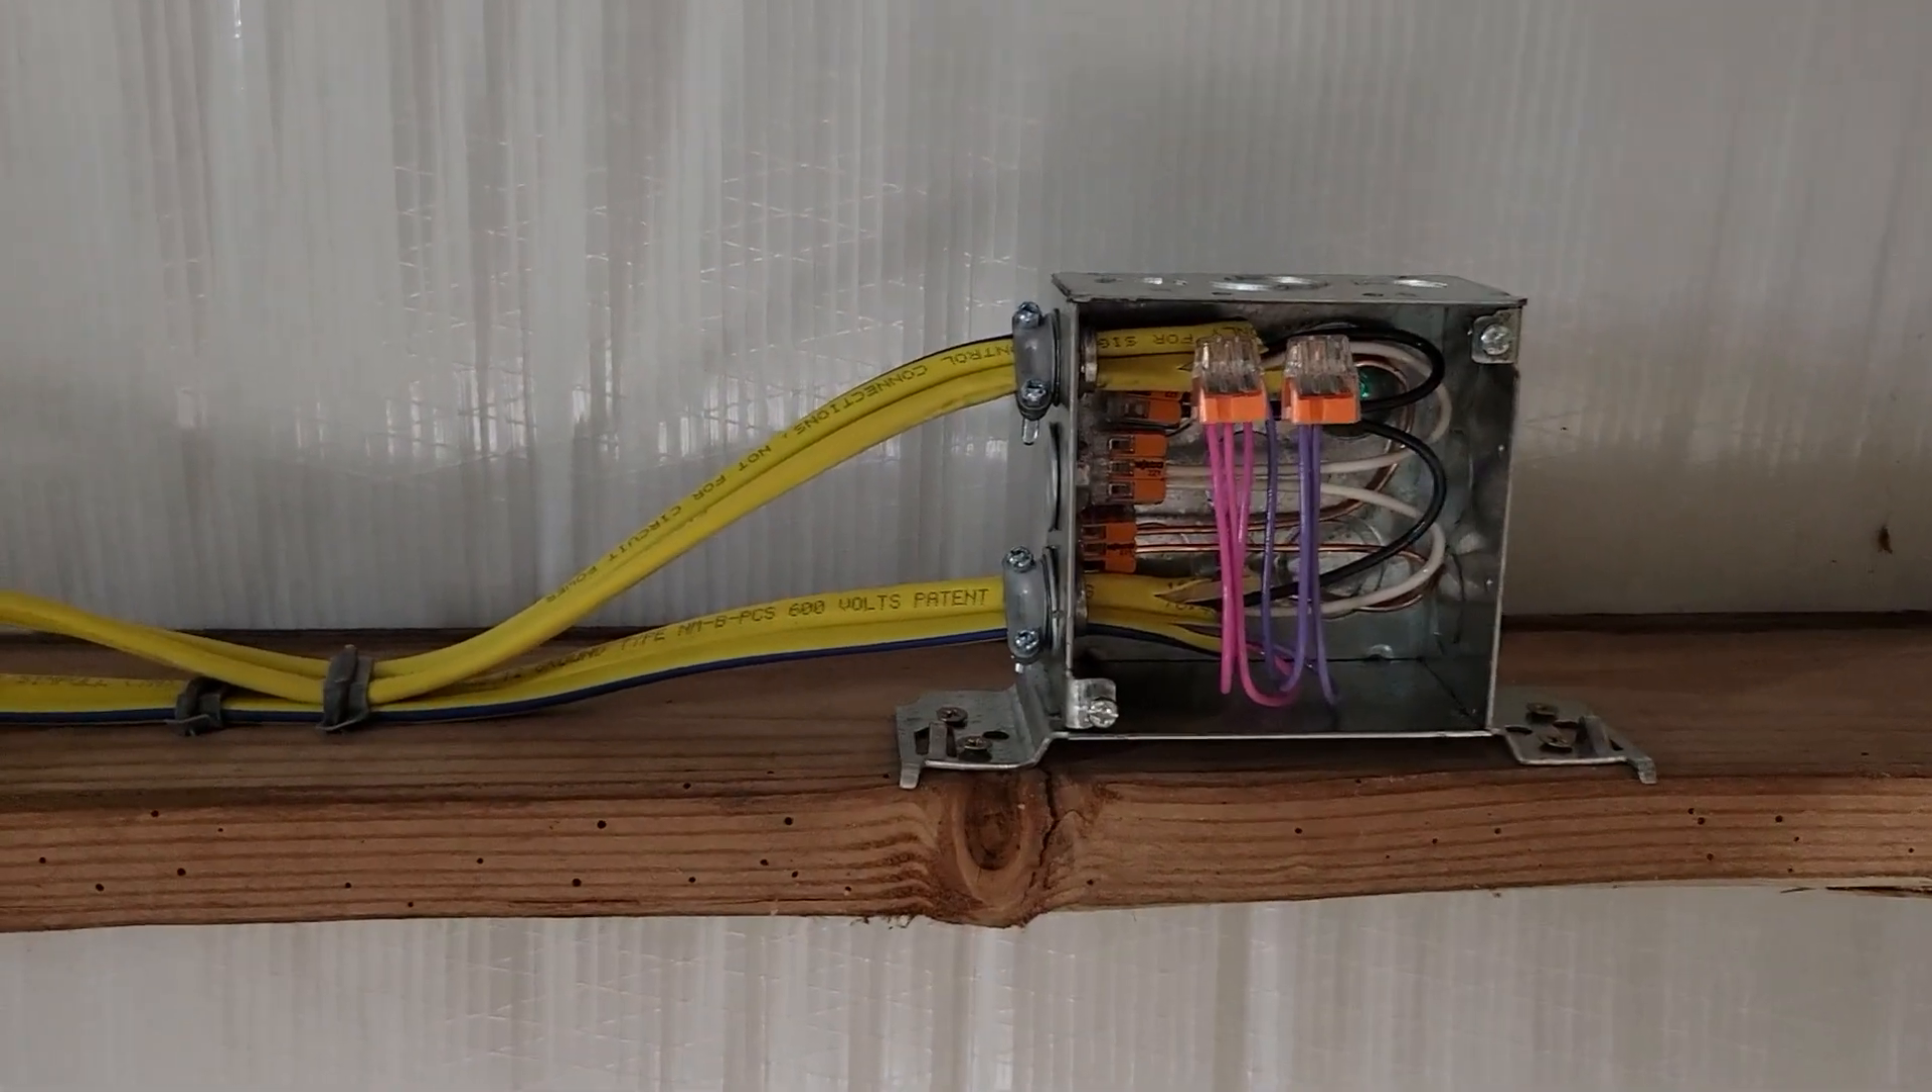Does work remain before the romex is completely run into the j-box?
No.